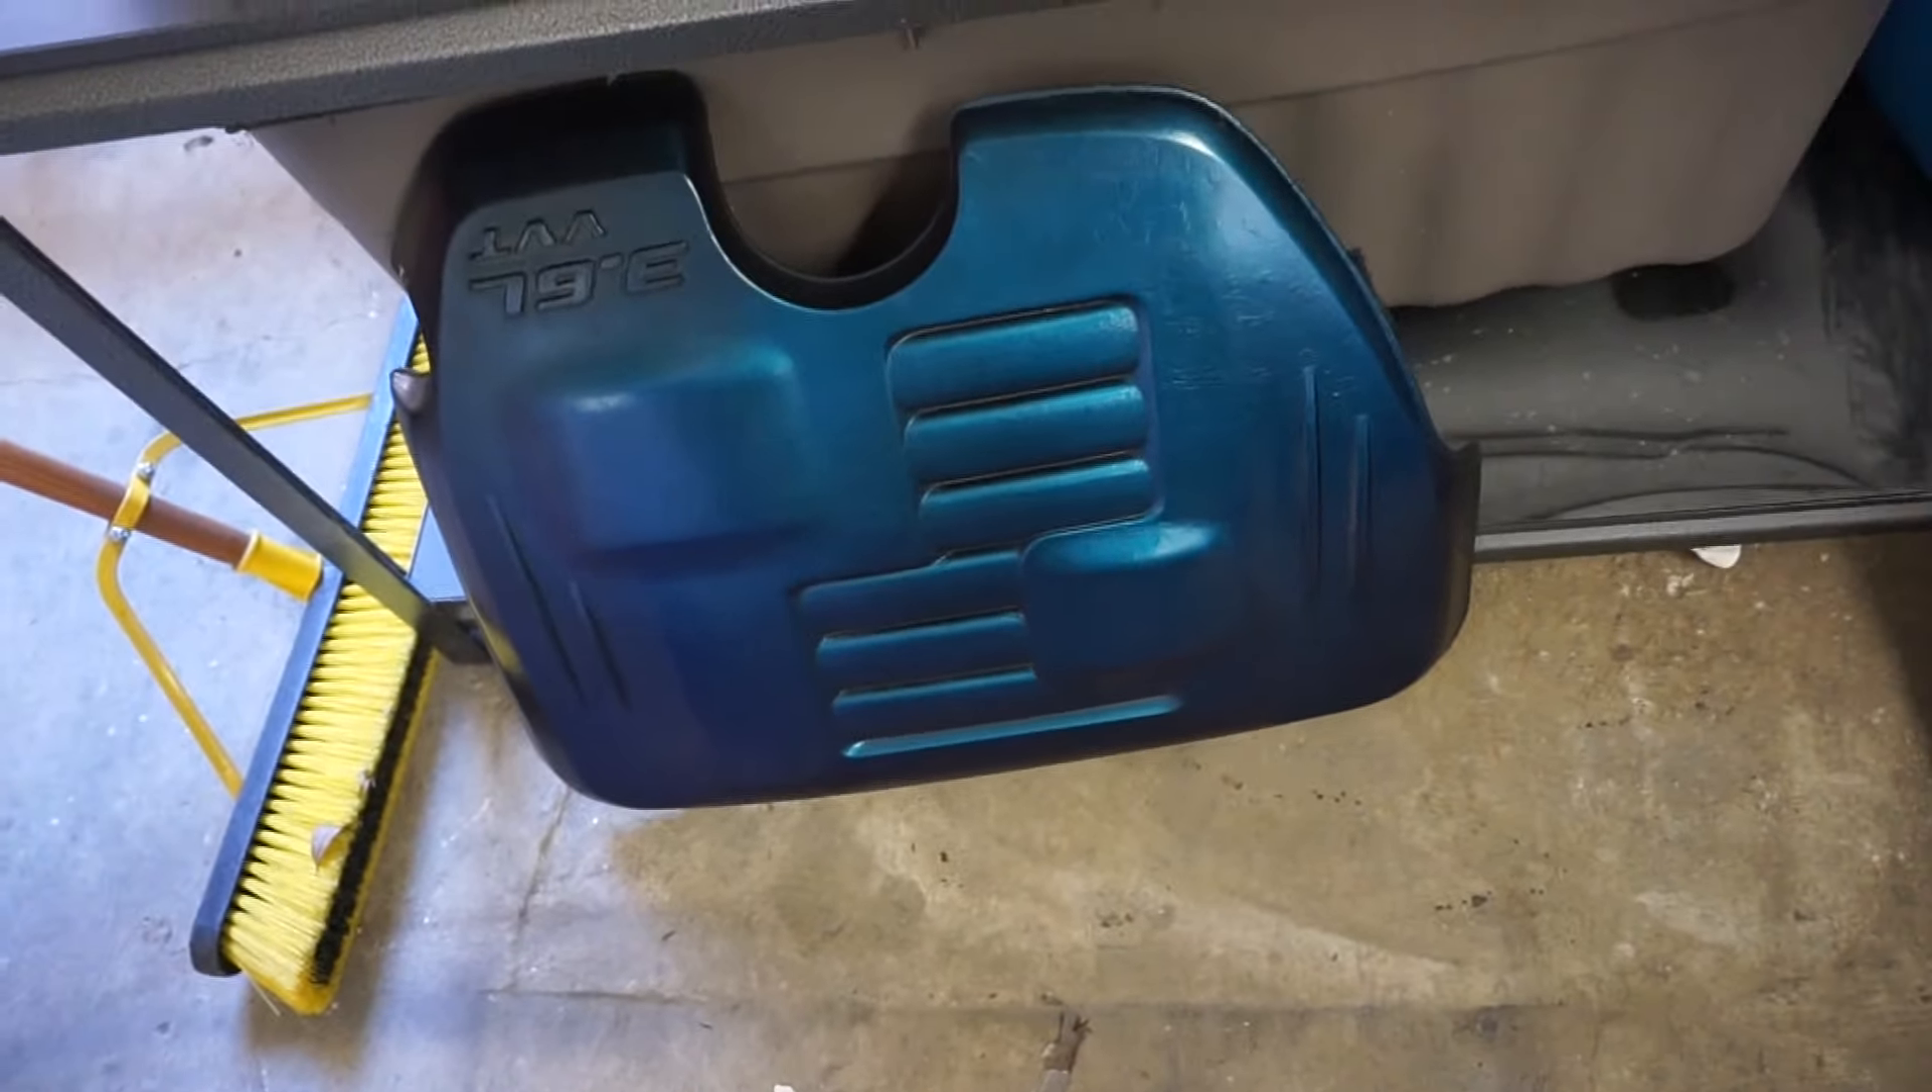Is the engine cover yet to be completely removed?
No.